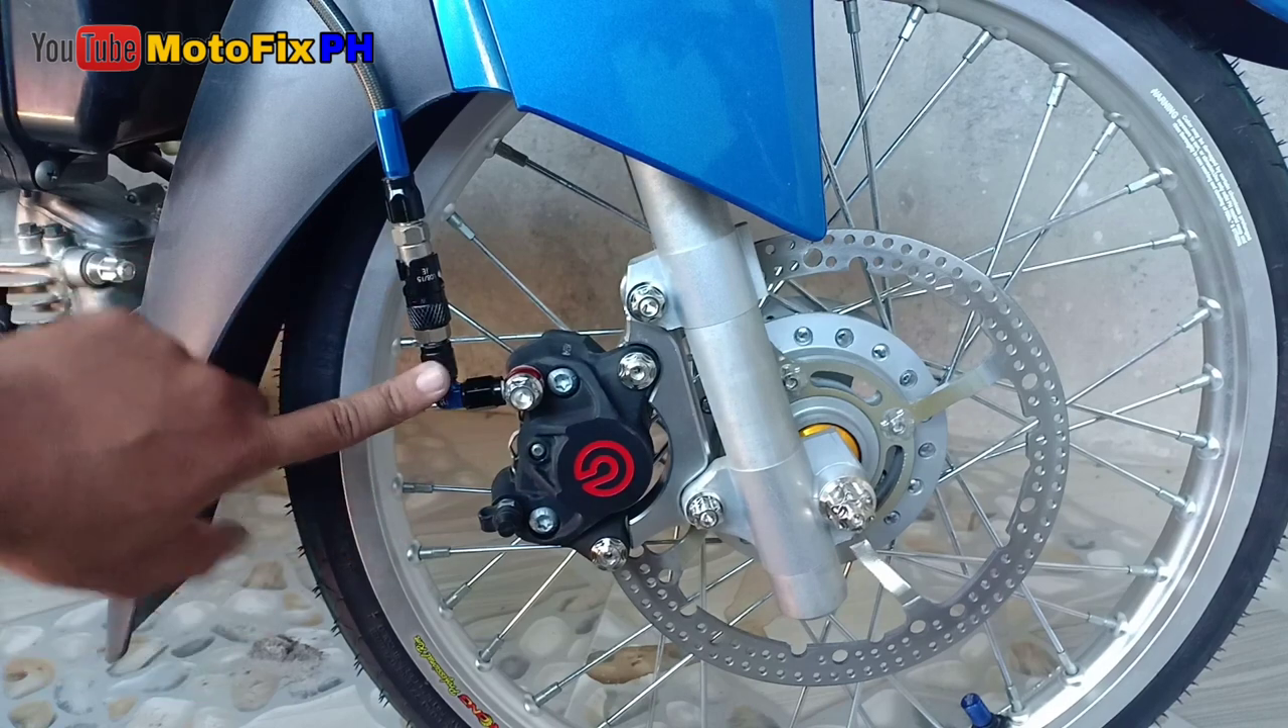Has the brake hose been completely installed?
Yes.